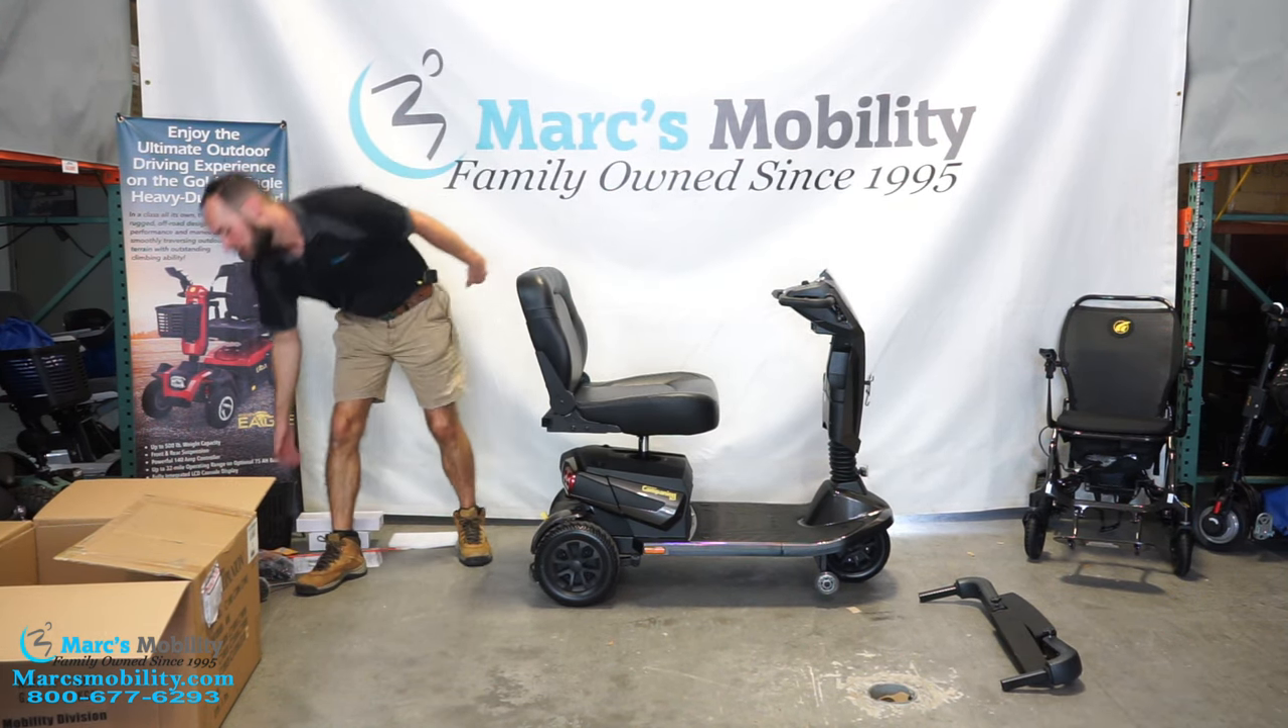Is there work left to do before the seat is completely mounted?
No.